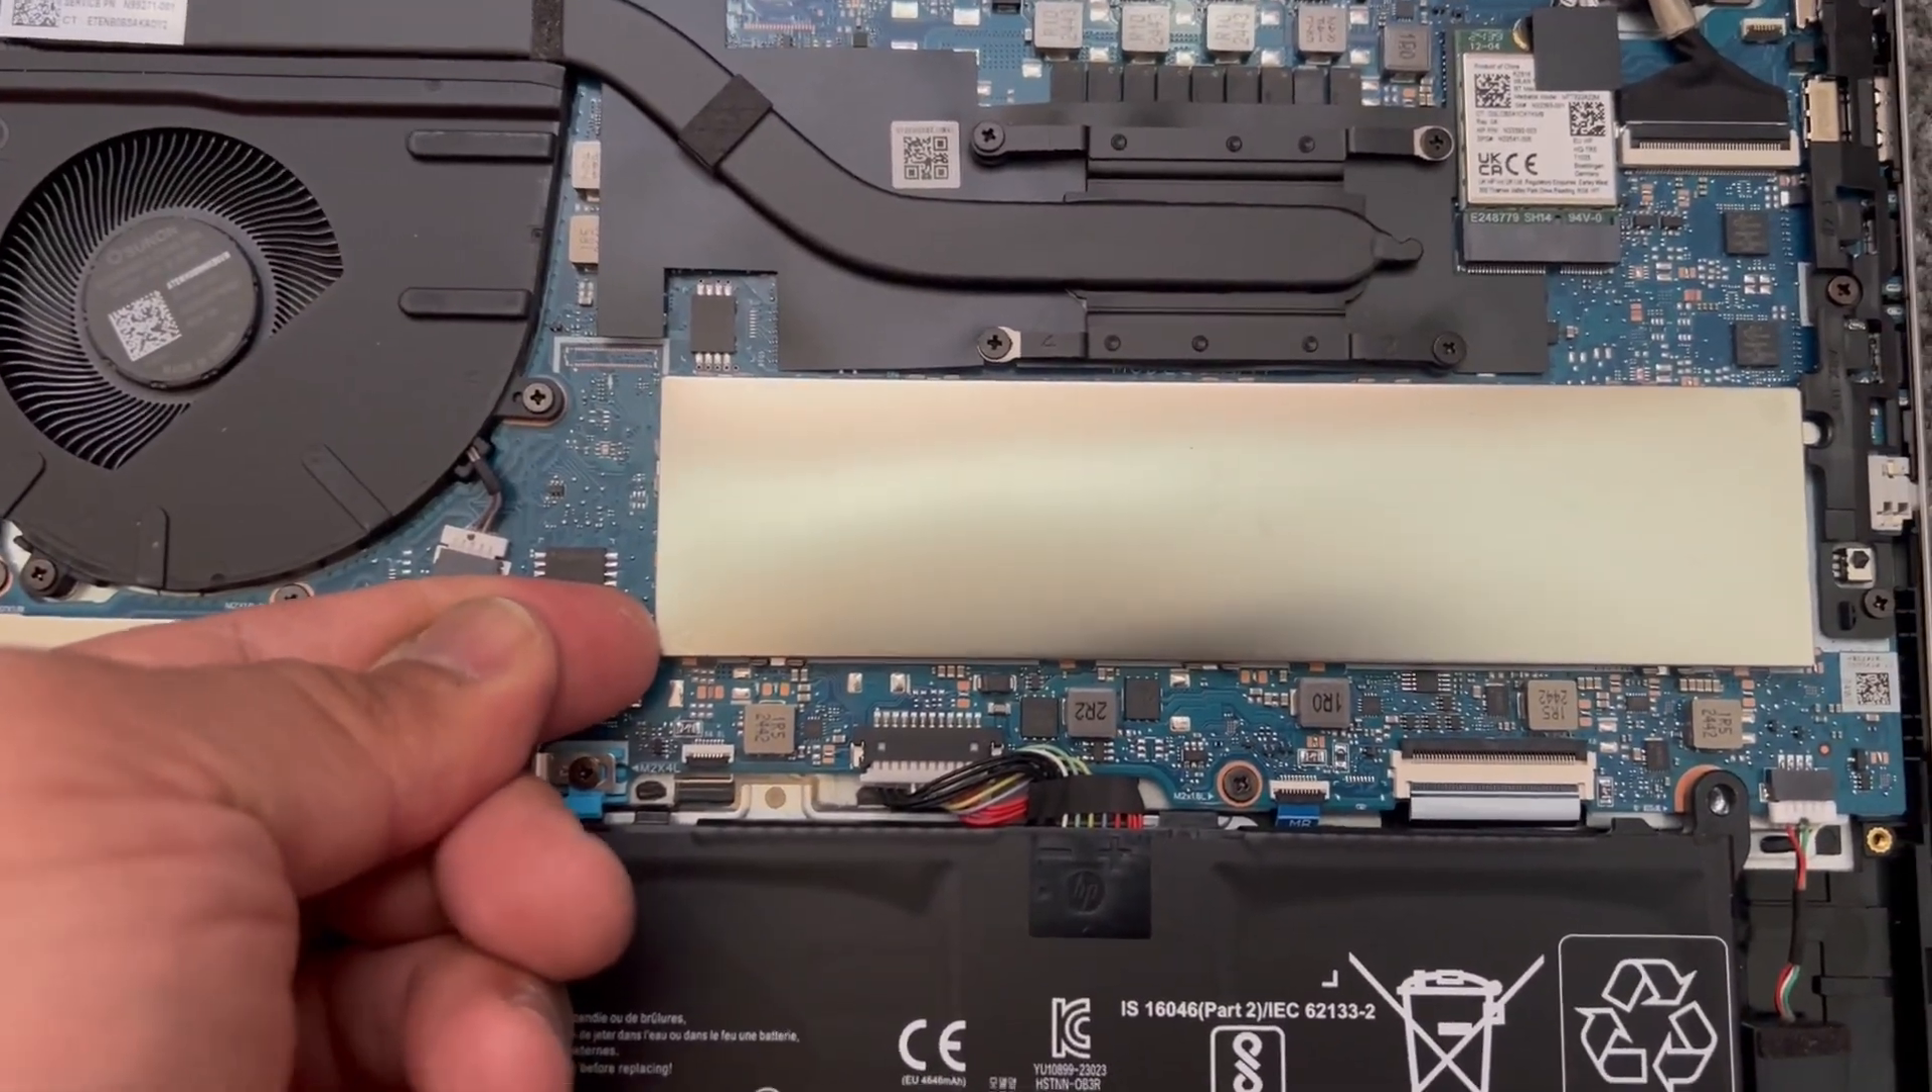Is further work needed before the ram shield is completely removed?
Yes.